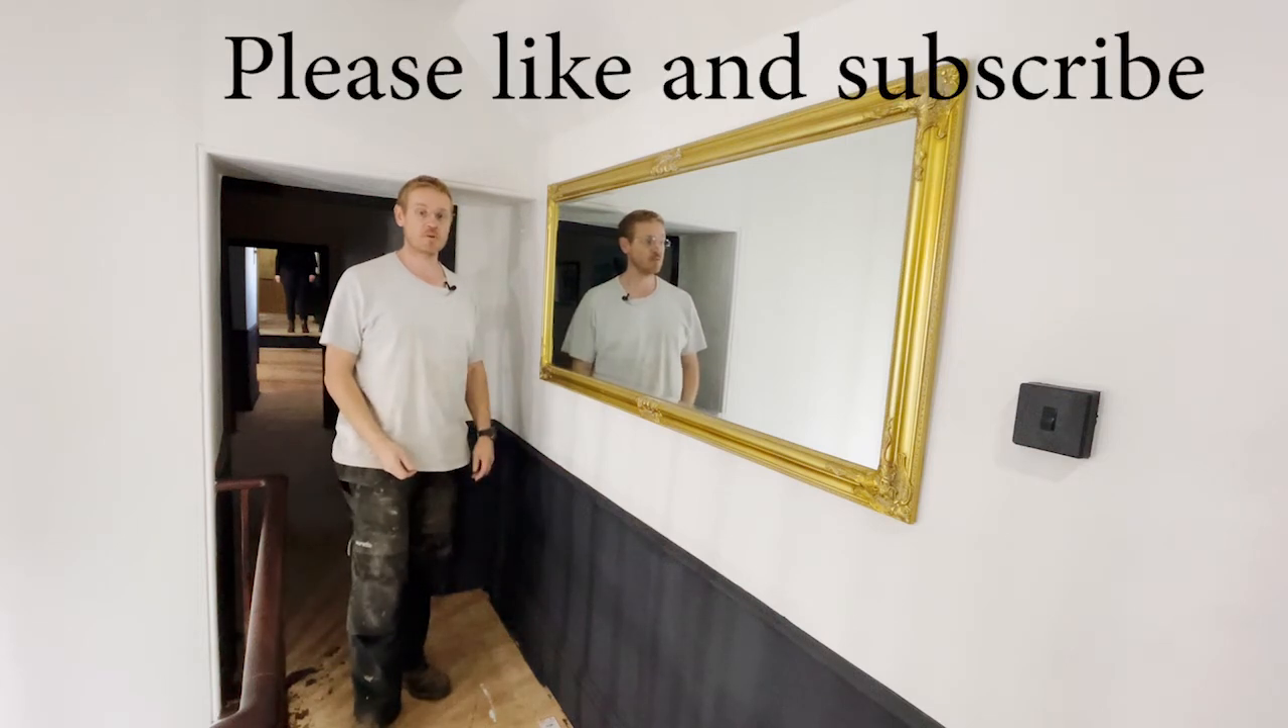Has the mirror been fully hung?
Yes.